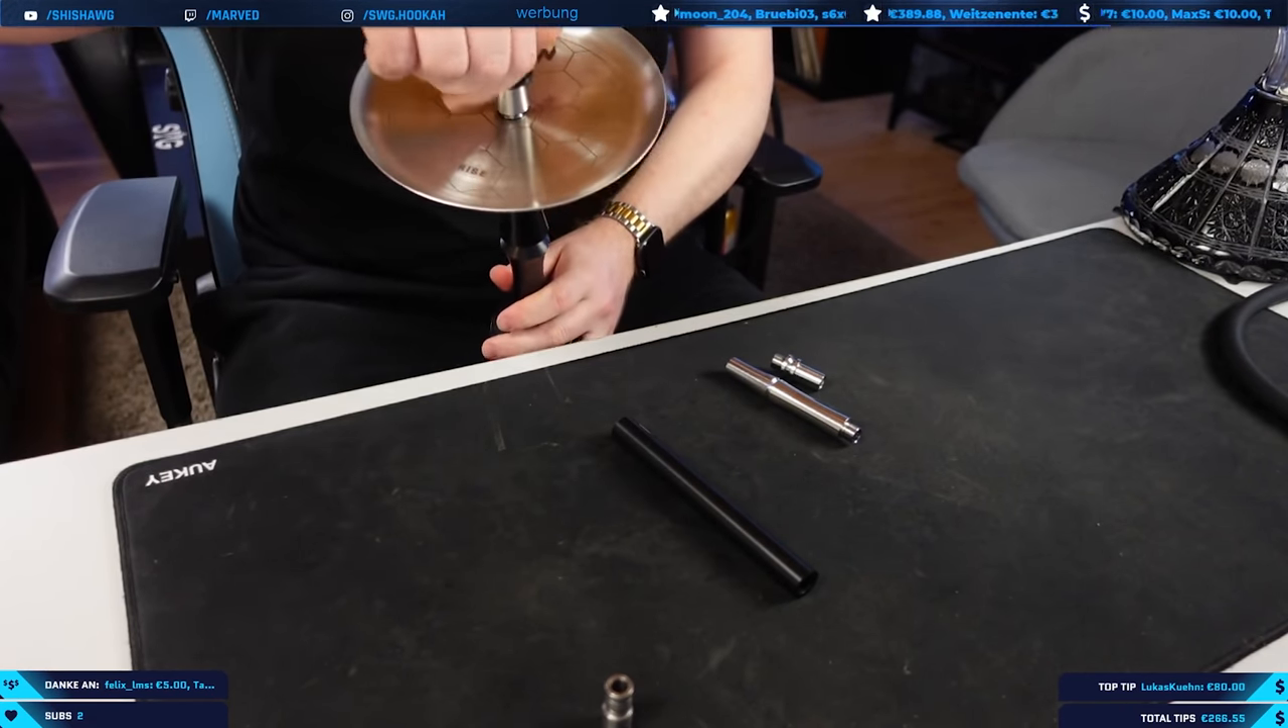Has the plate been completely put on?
Yes.